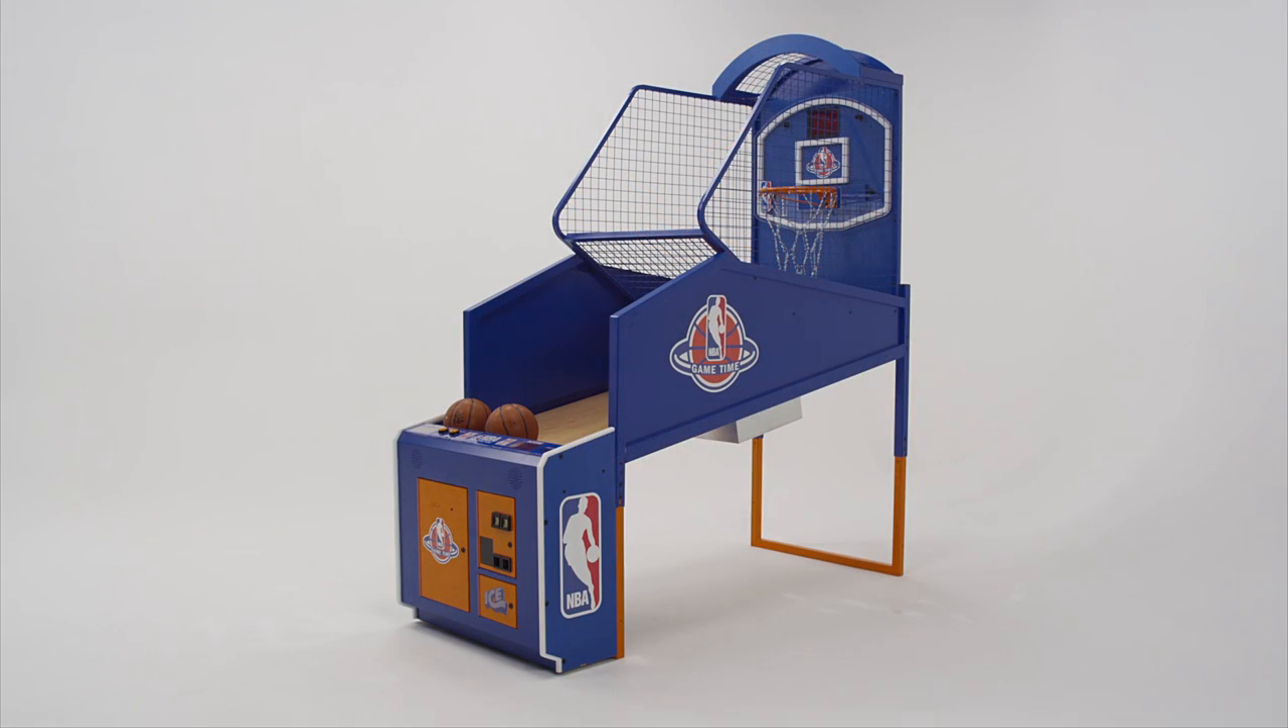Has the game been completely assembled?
Yes.